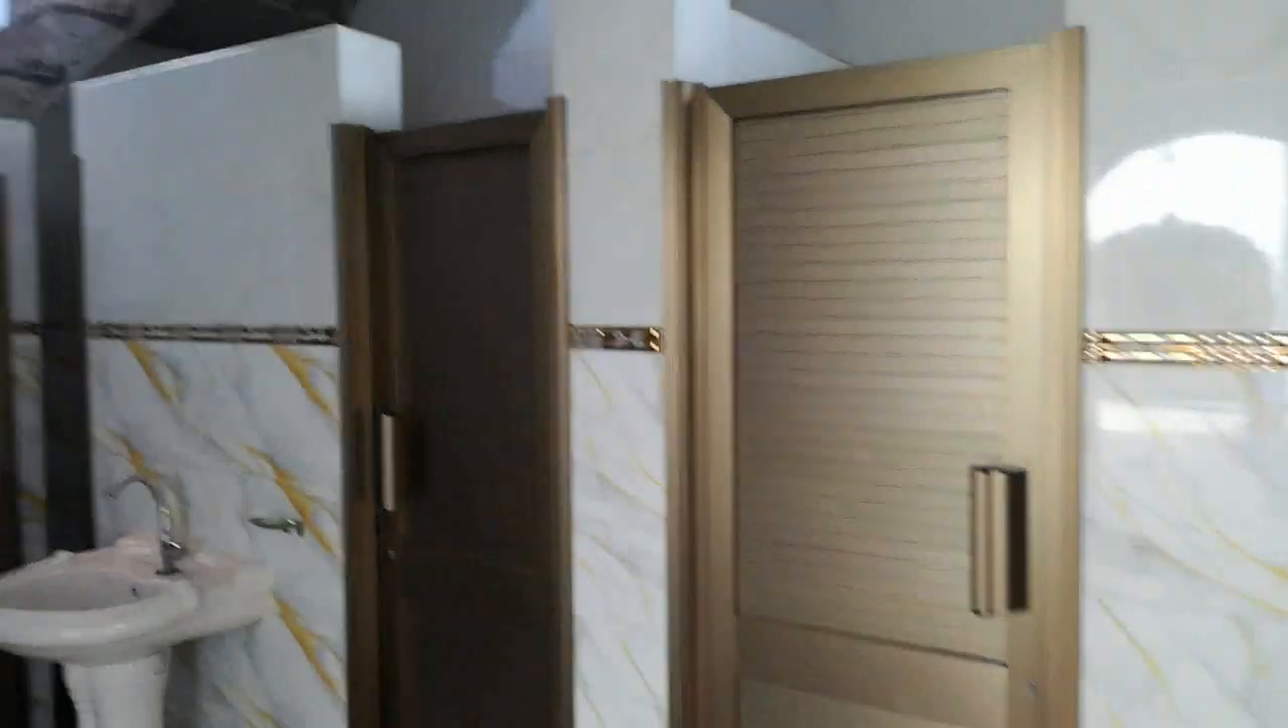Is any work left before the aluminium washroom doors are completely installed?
No.